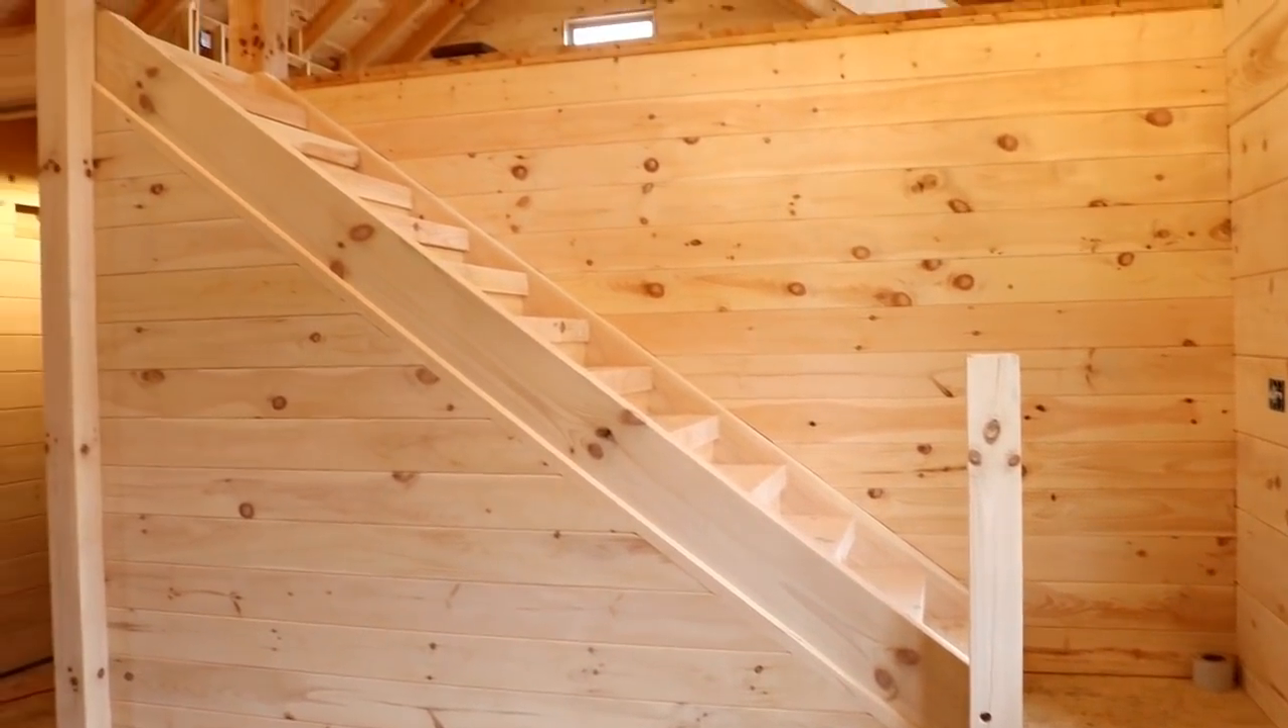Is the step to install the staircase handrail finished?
No.